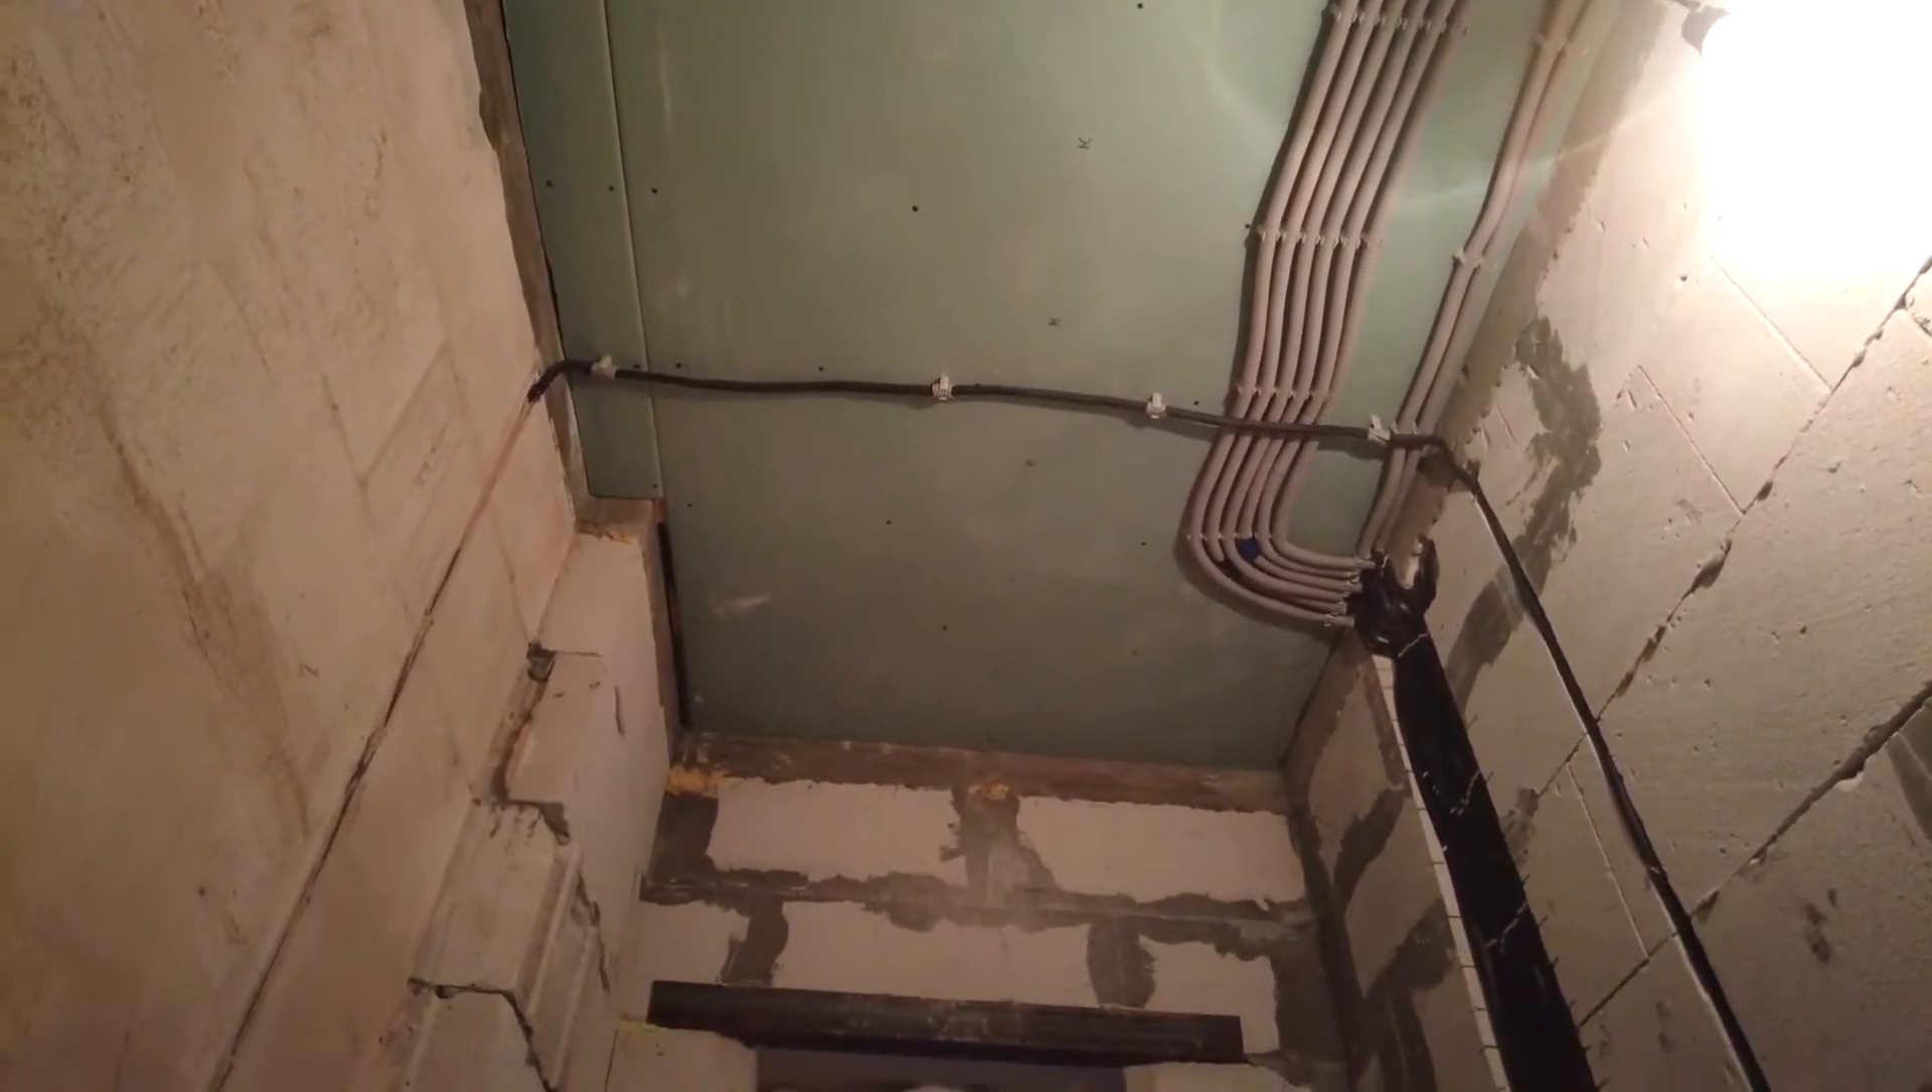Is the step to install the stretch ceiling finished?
No.